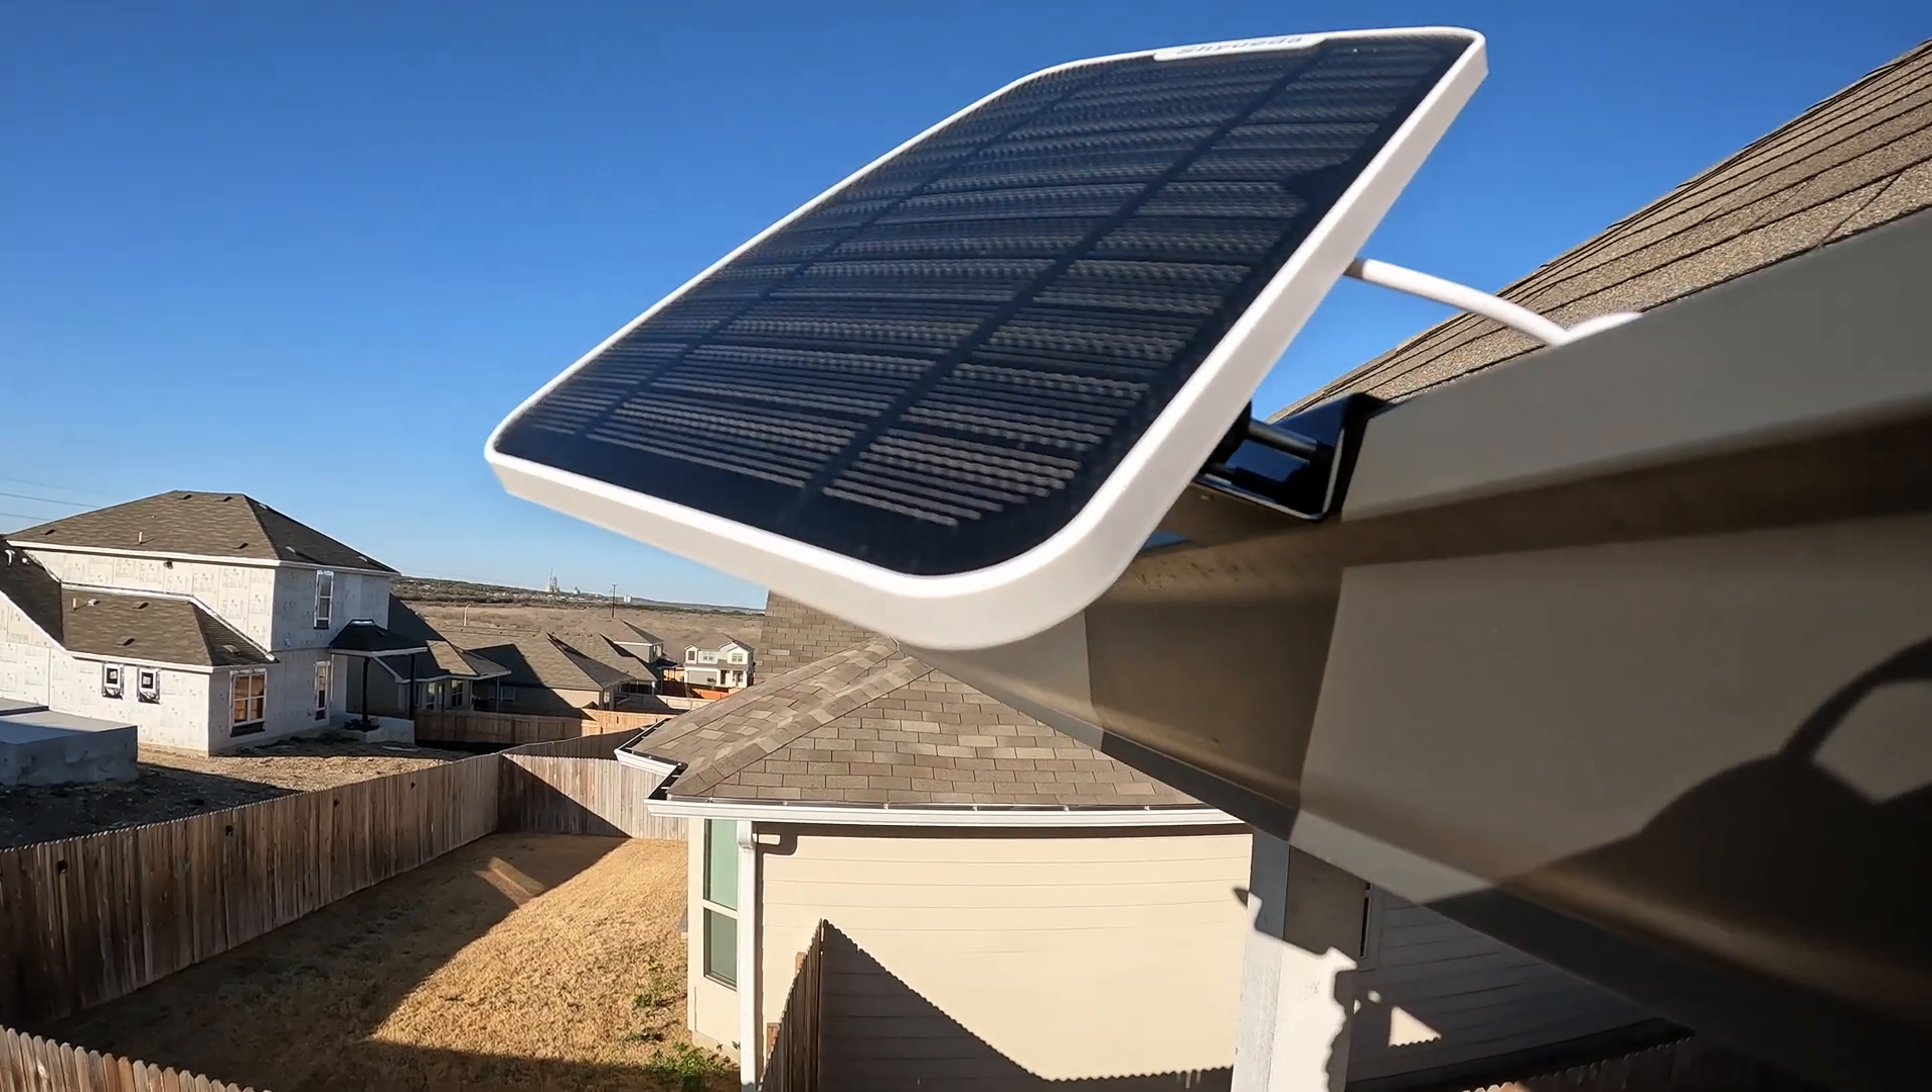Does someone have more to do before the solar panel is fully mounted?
No.